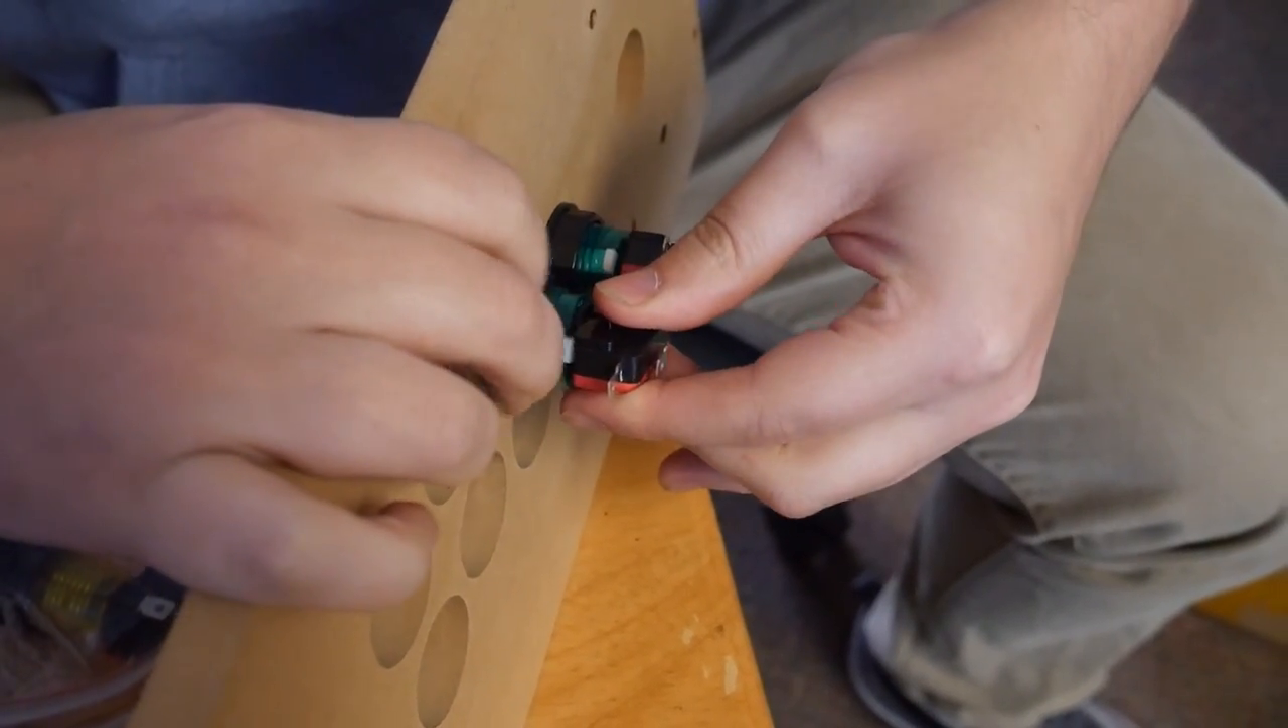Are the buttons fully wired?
No.